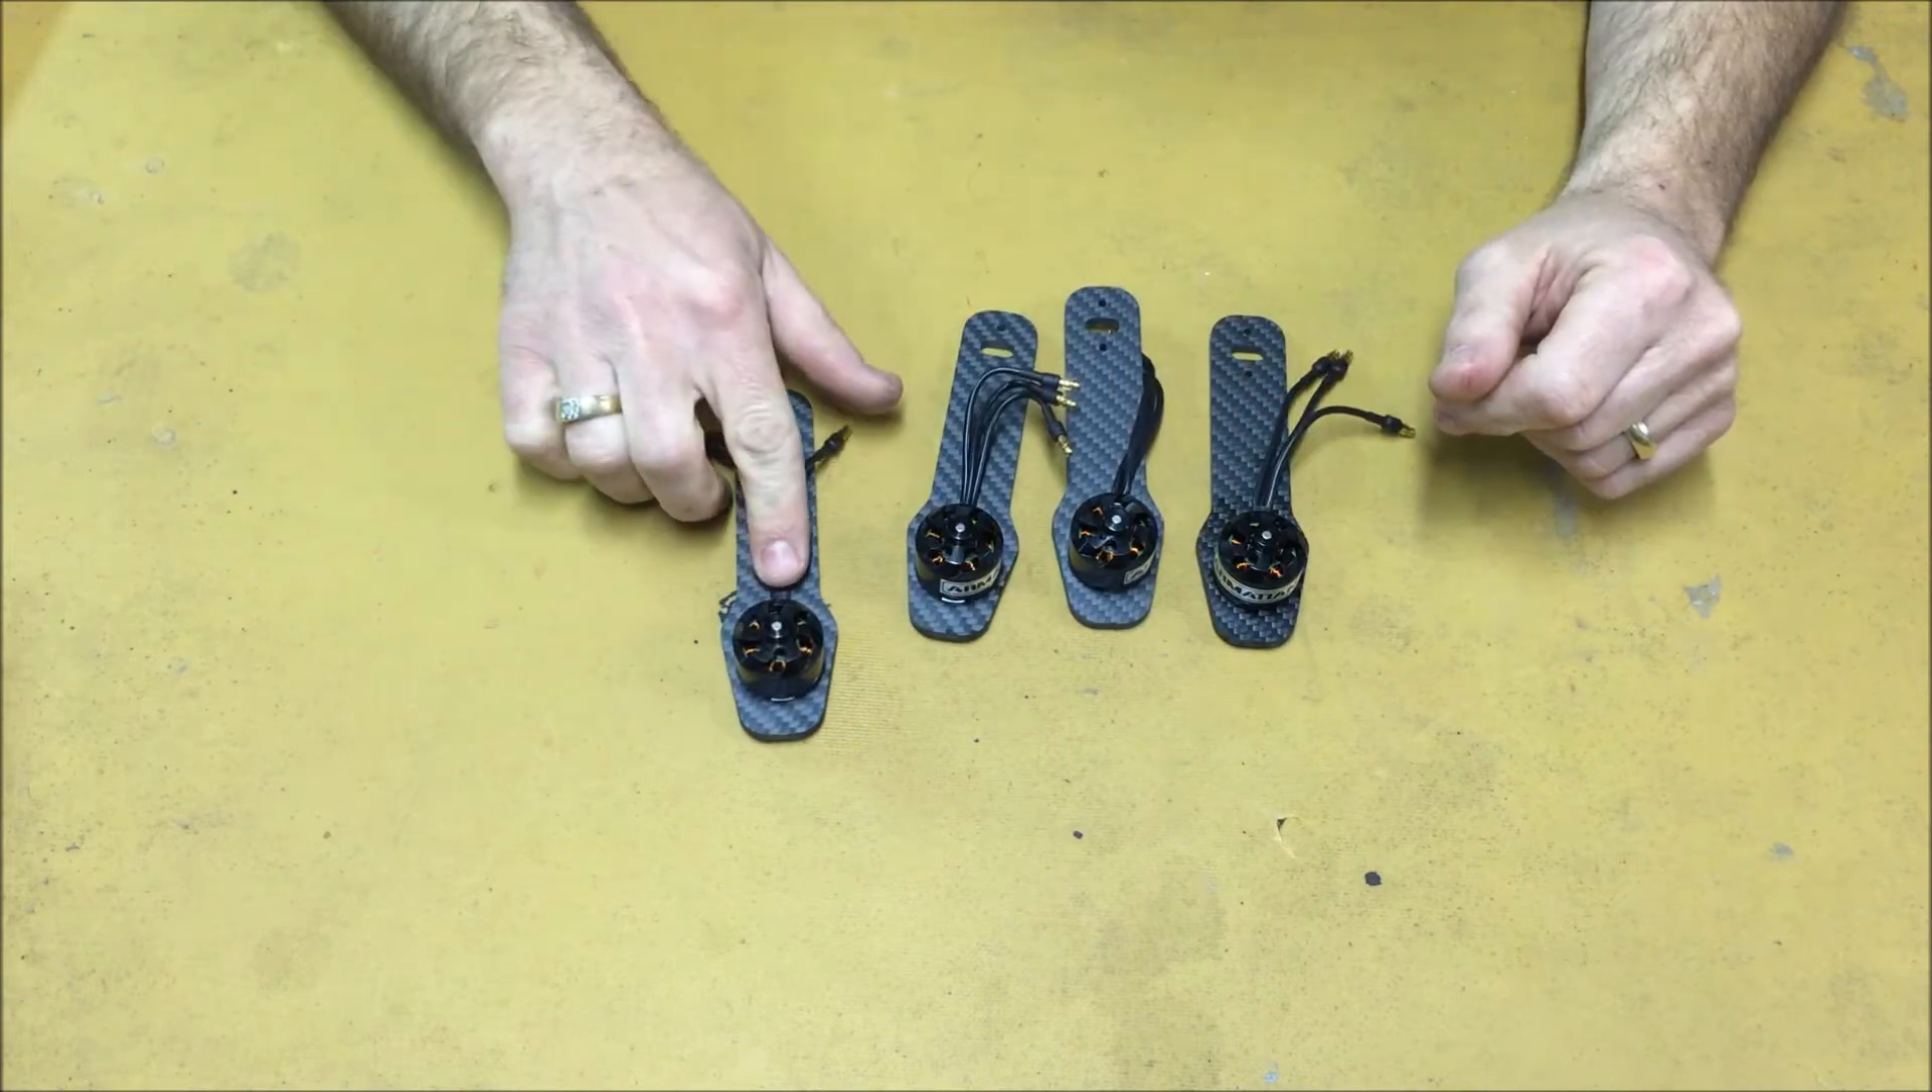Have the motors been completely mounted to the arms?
Yes.